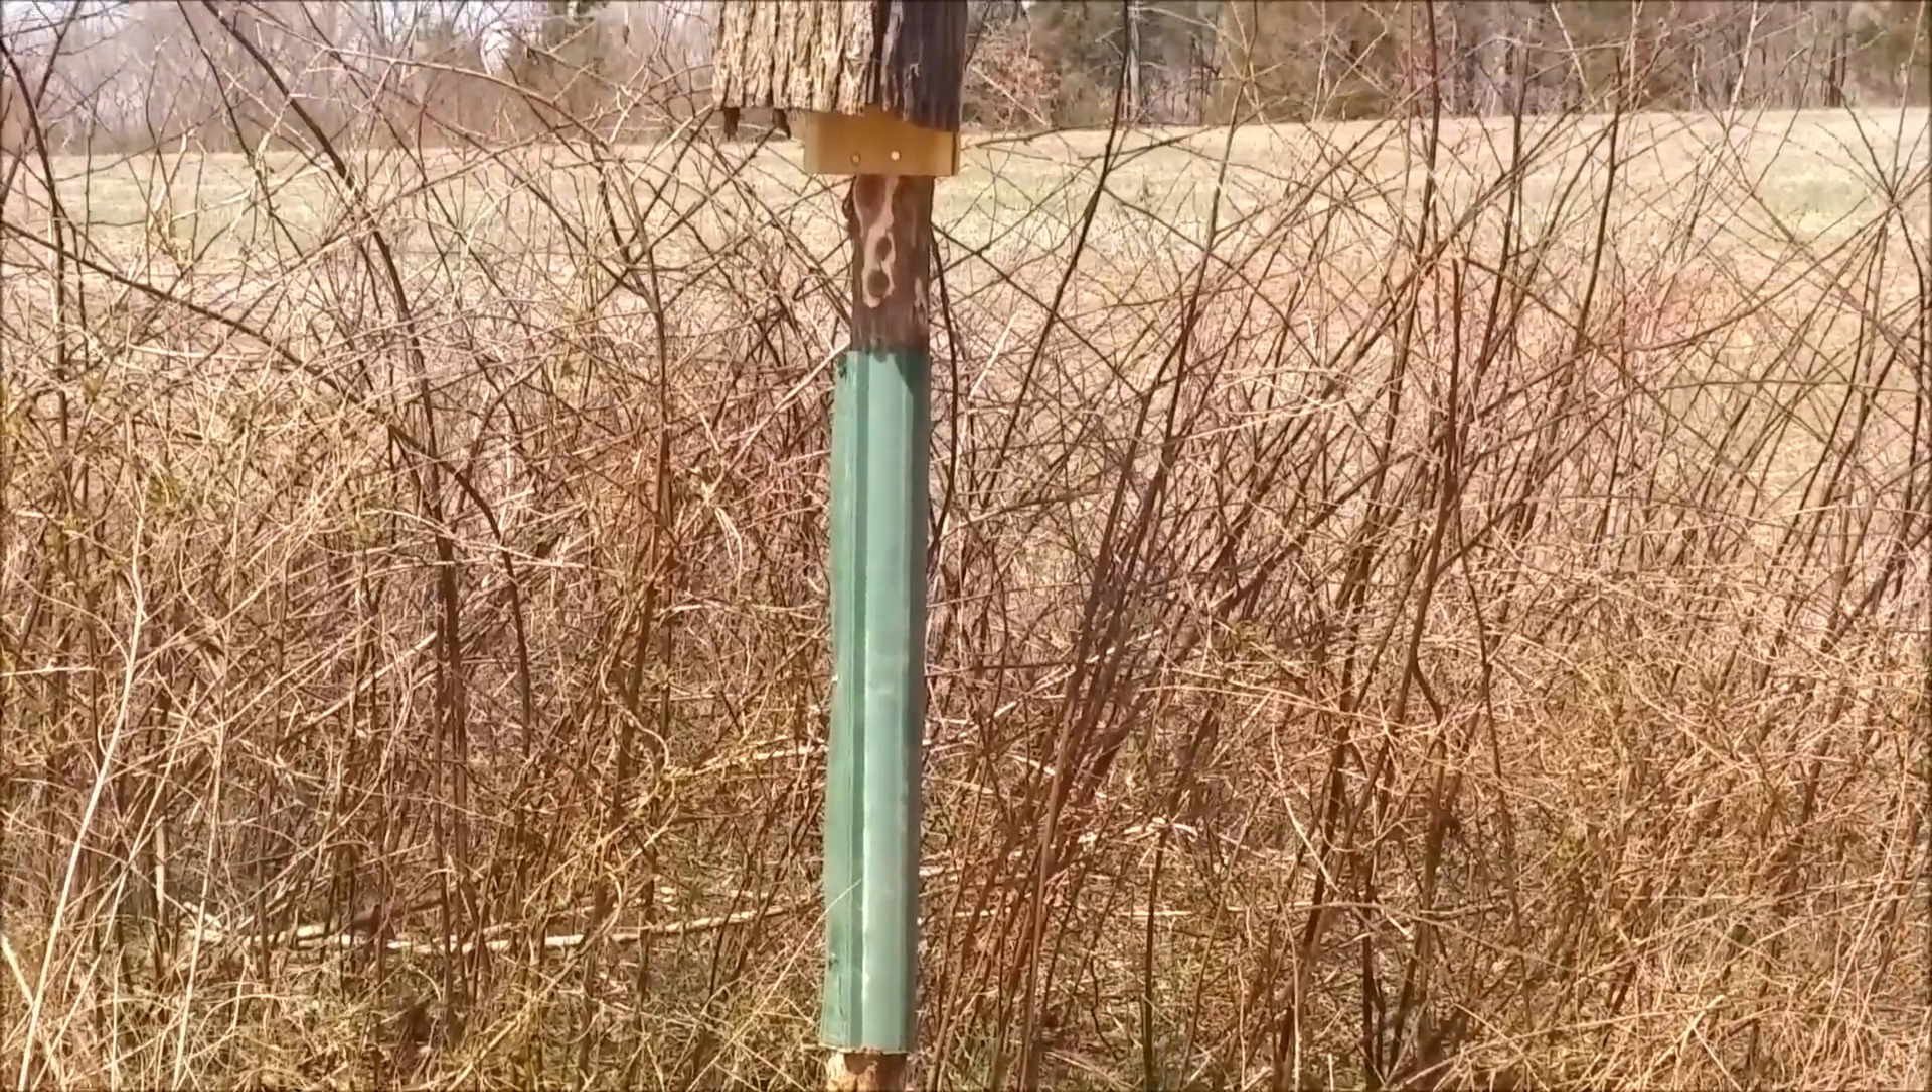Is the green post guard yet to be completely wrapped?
No.